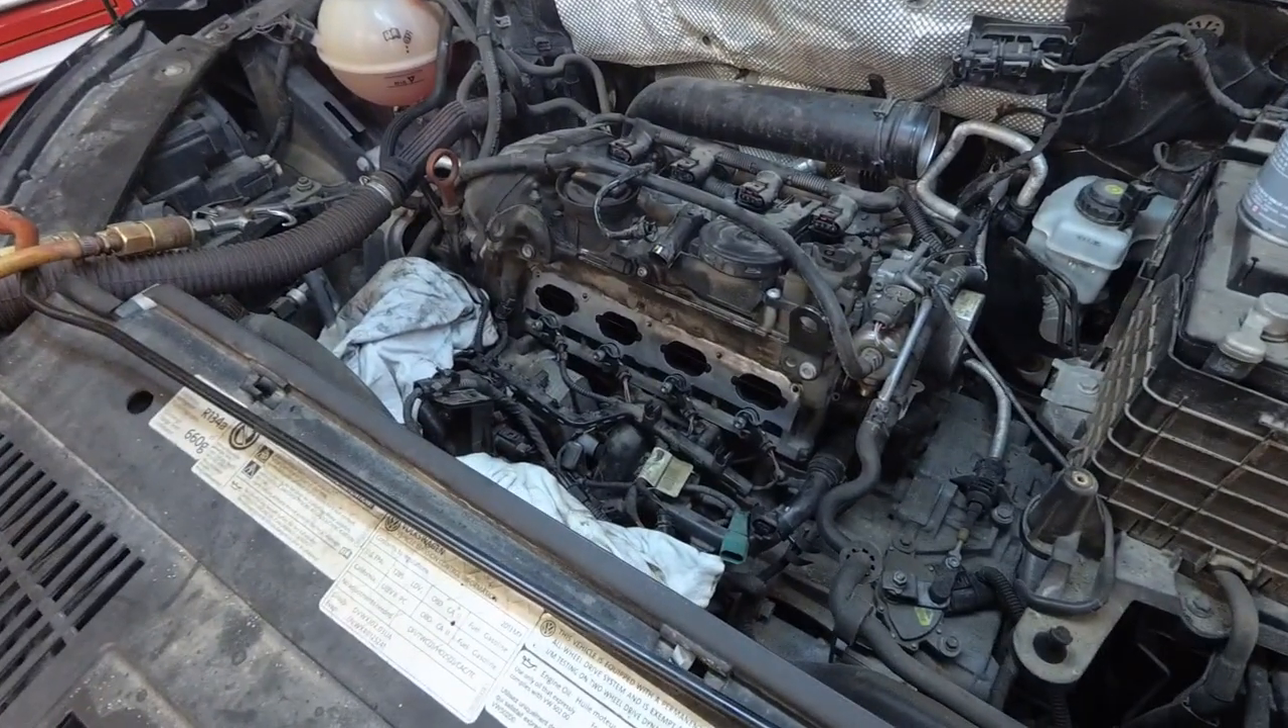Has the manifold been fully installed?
No.